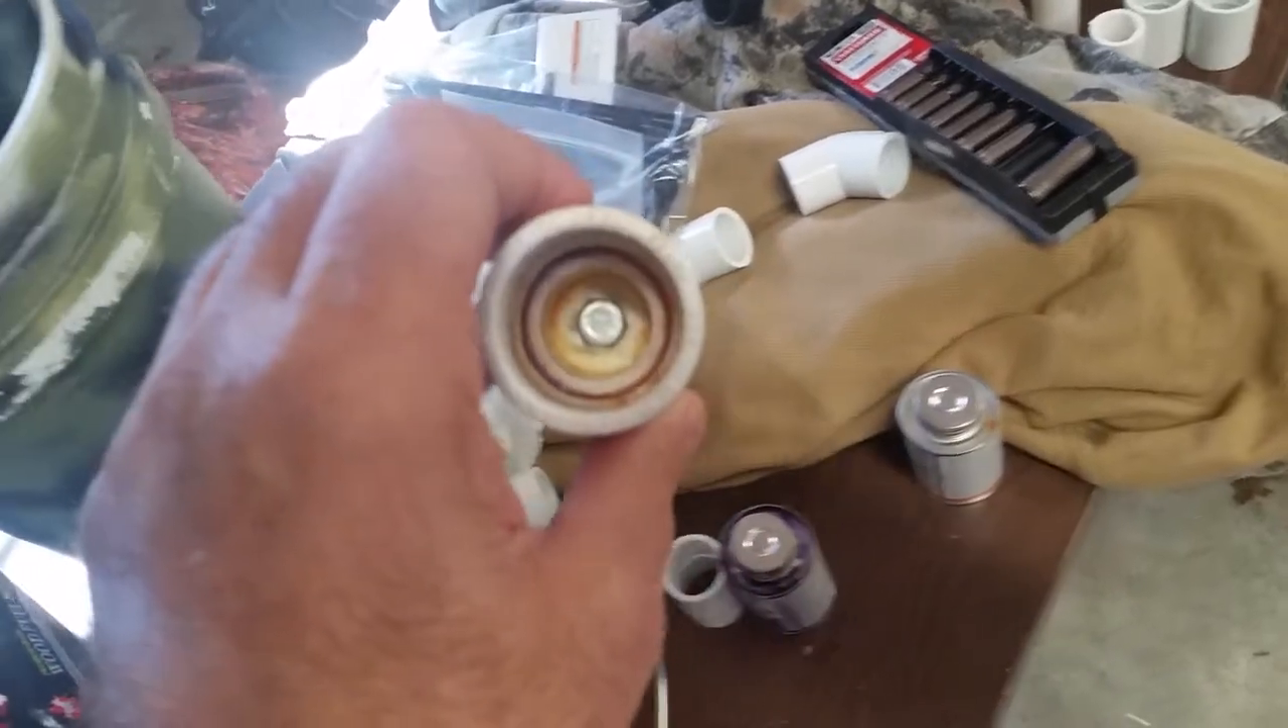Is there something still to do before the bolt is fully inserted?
No.